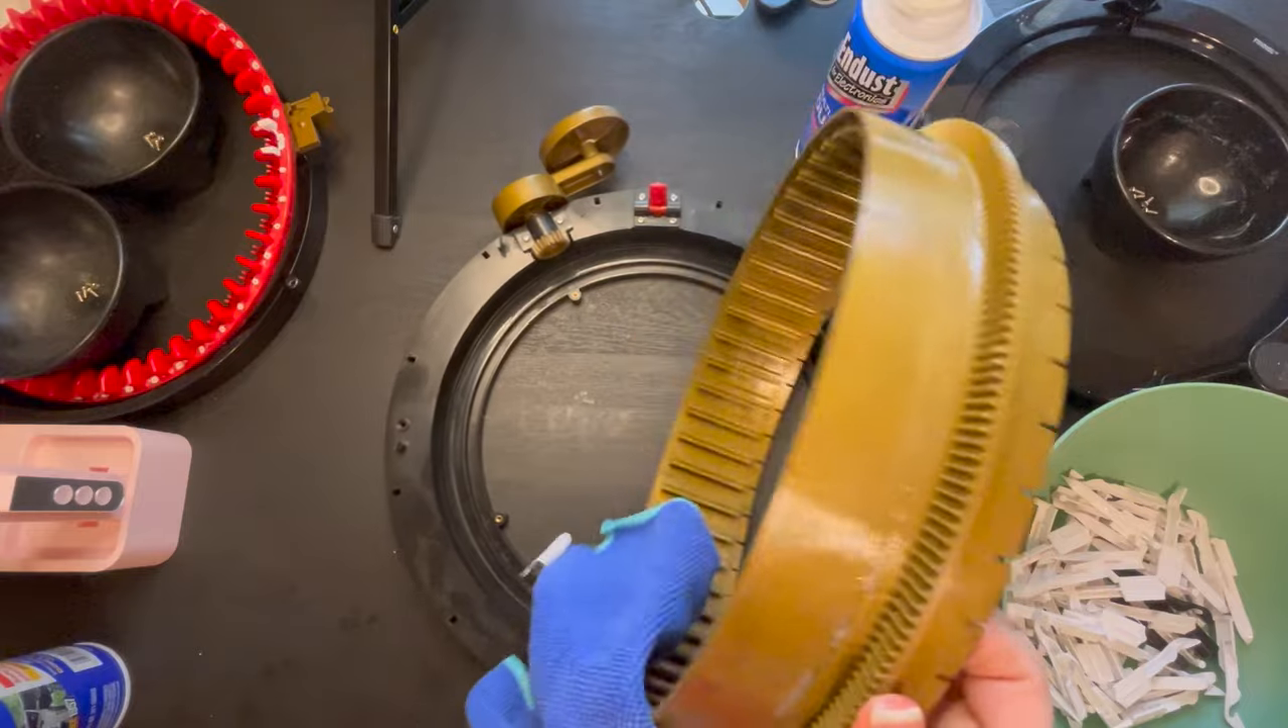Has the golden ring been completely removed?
Yes.